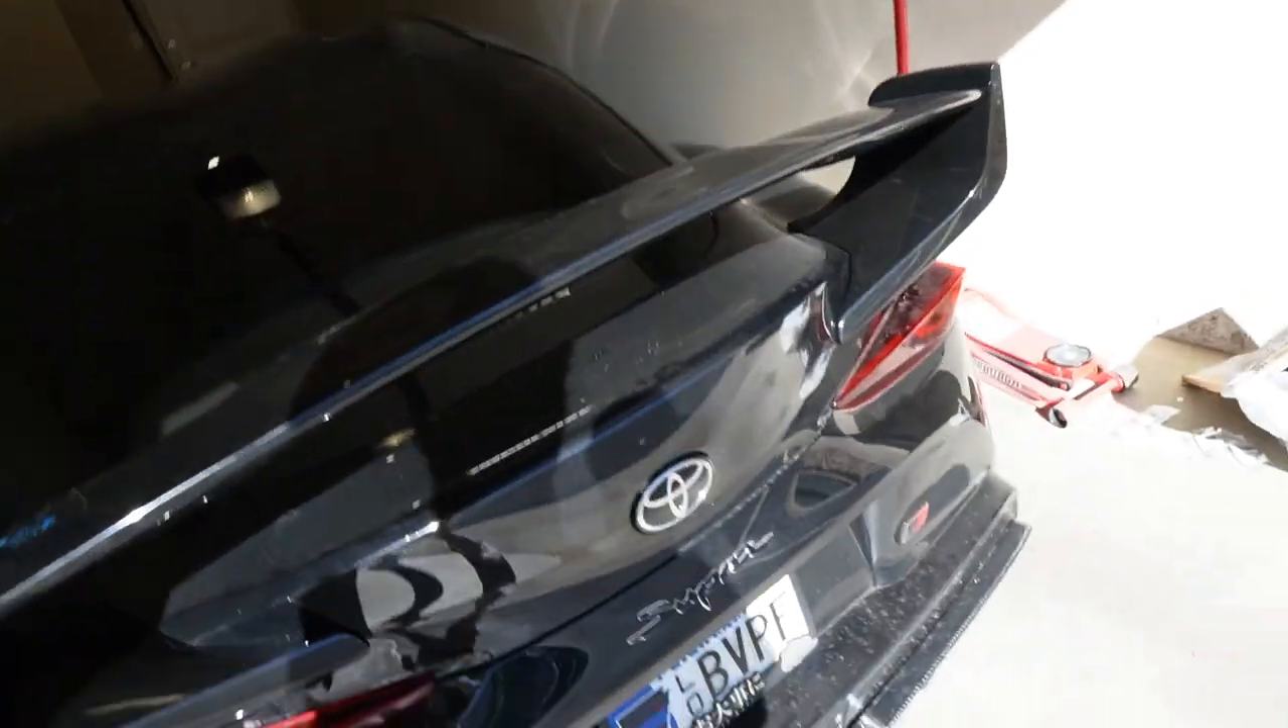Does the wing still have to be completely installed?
No.